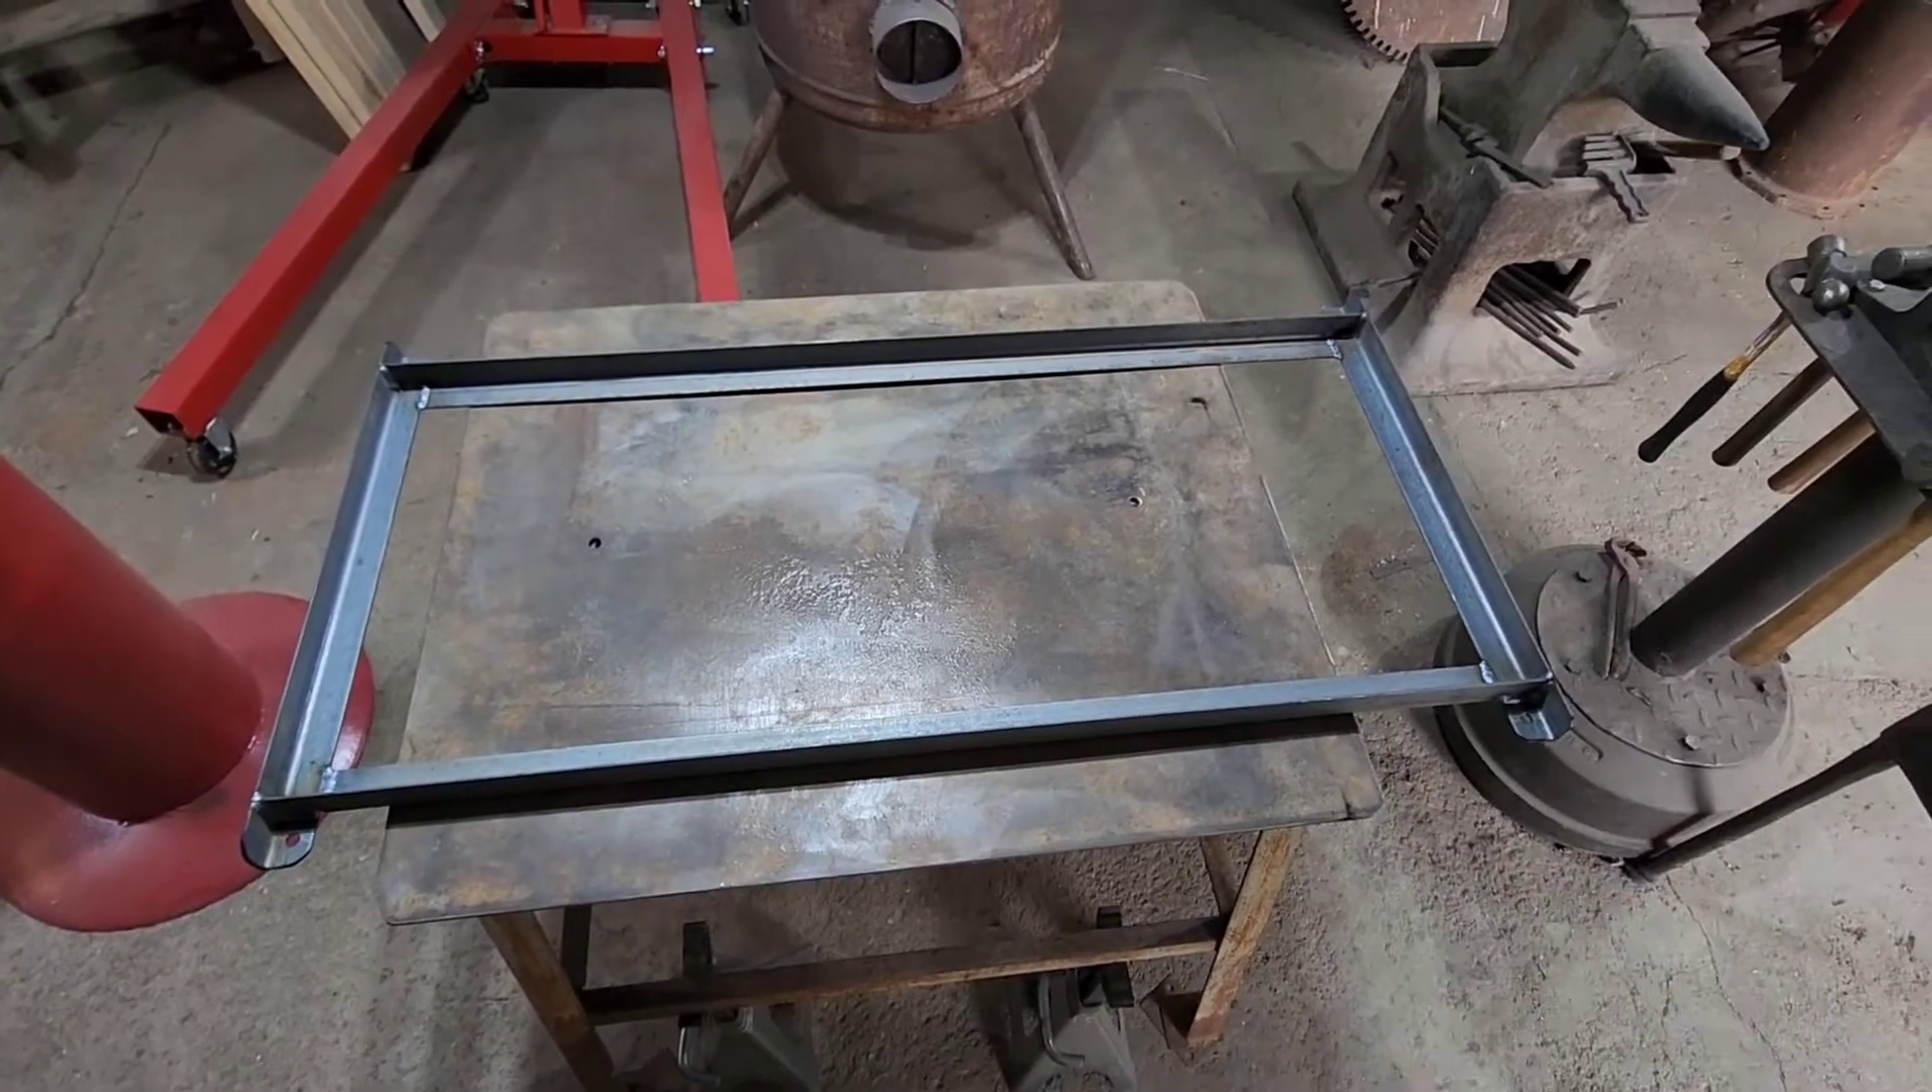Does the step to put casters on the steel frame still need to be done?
Yes.